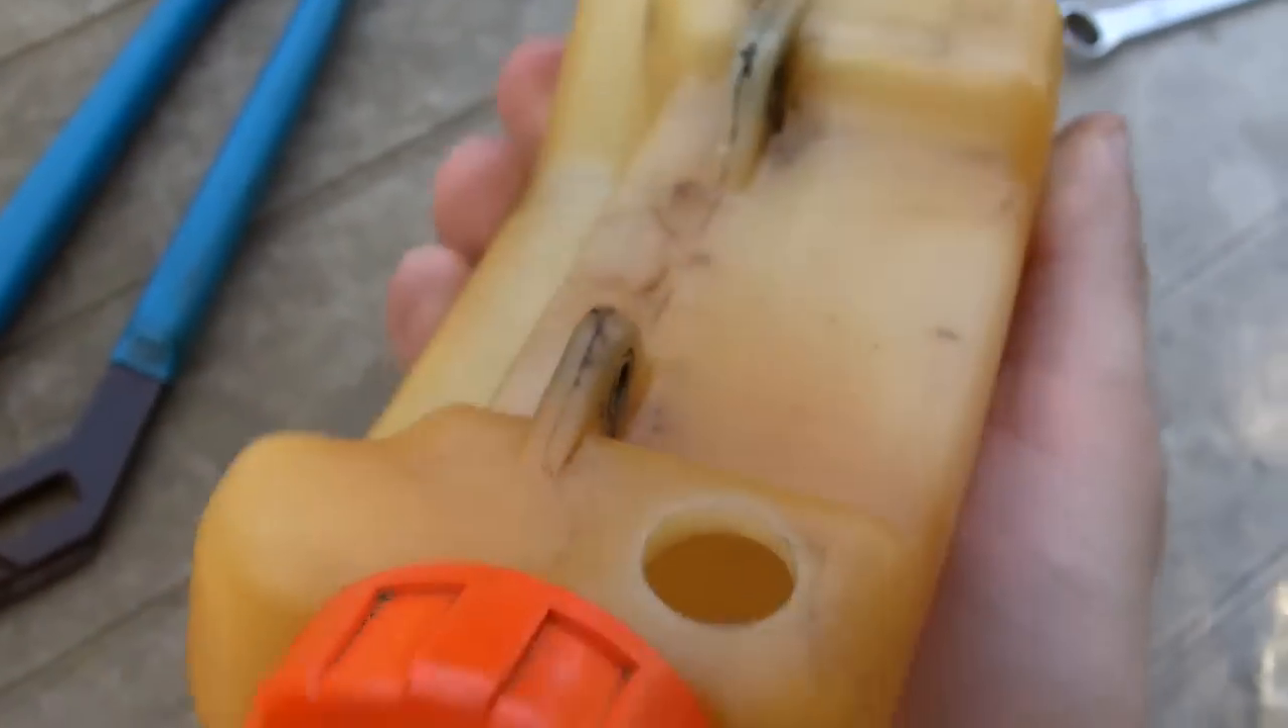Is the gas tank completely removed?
Yes.